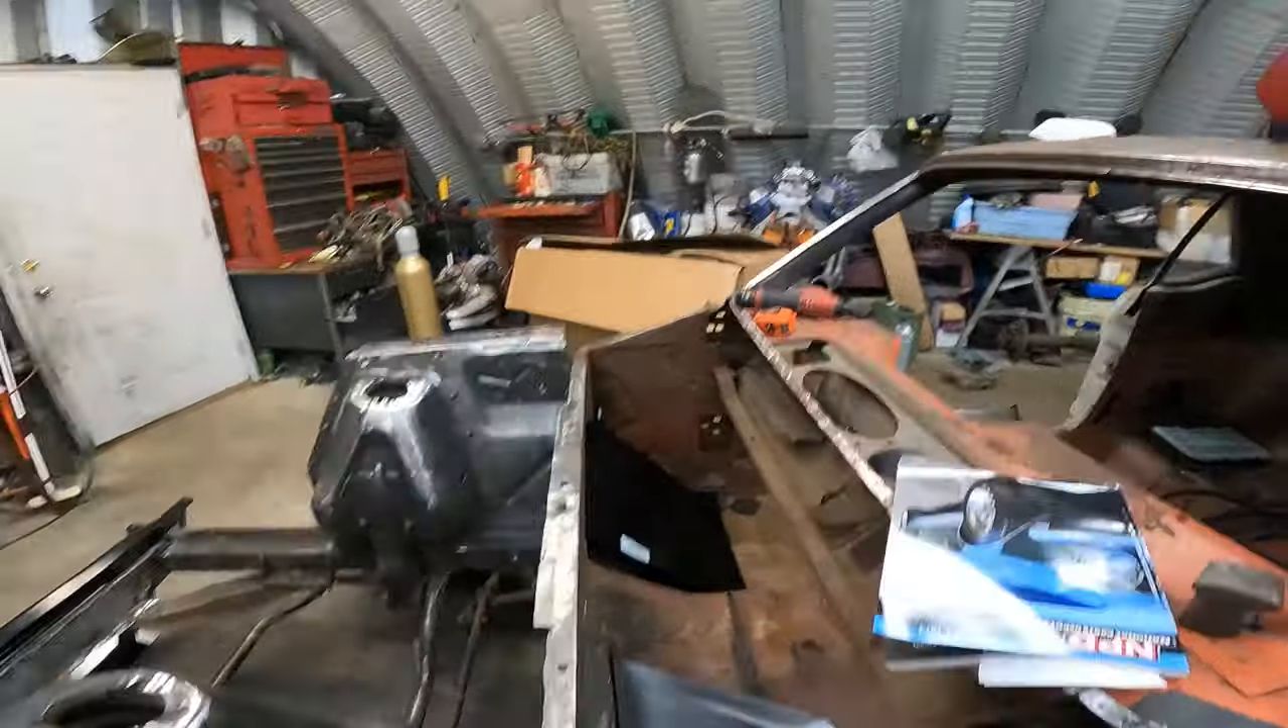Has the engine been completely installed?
No.